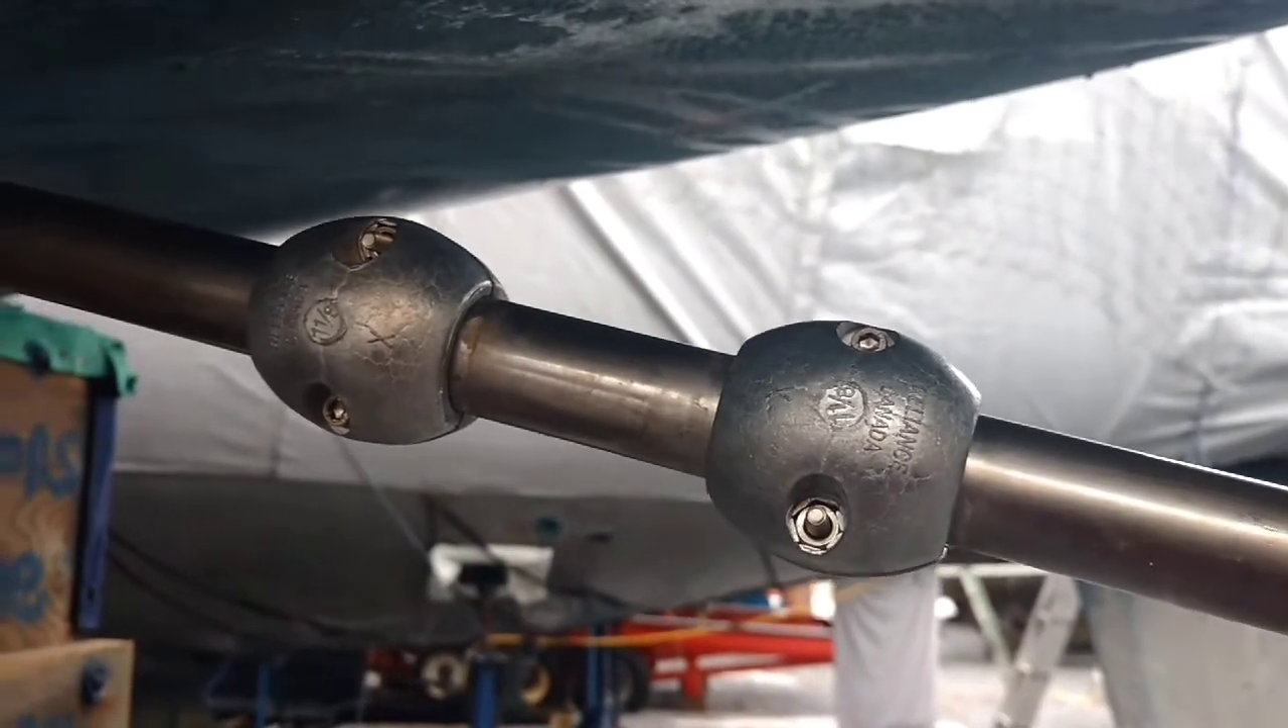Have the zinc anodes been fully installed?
Yes.